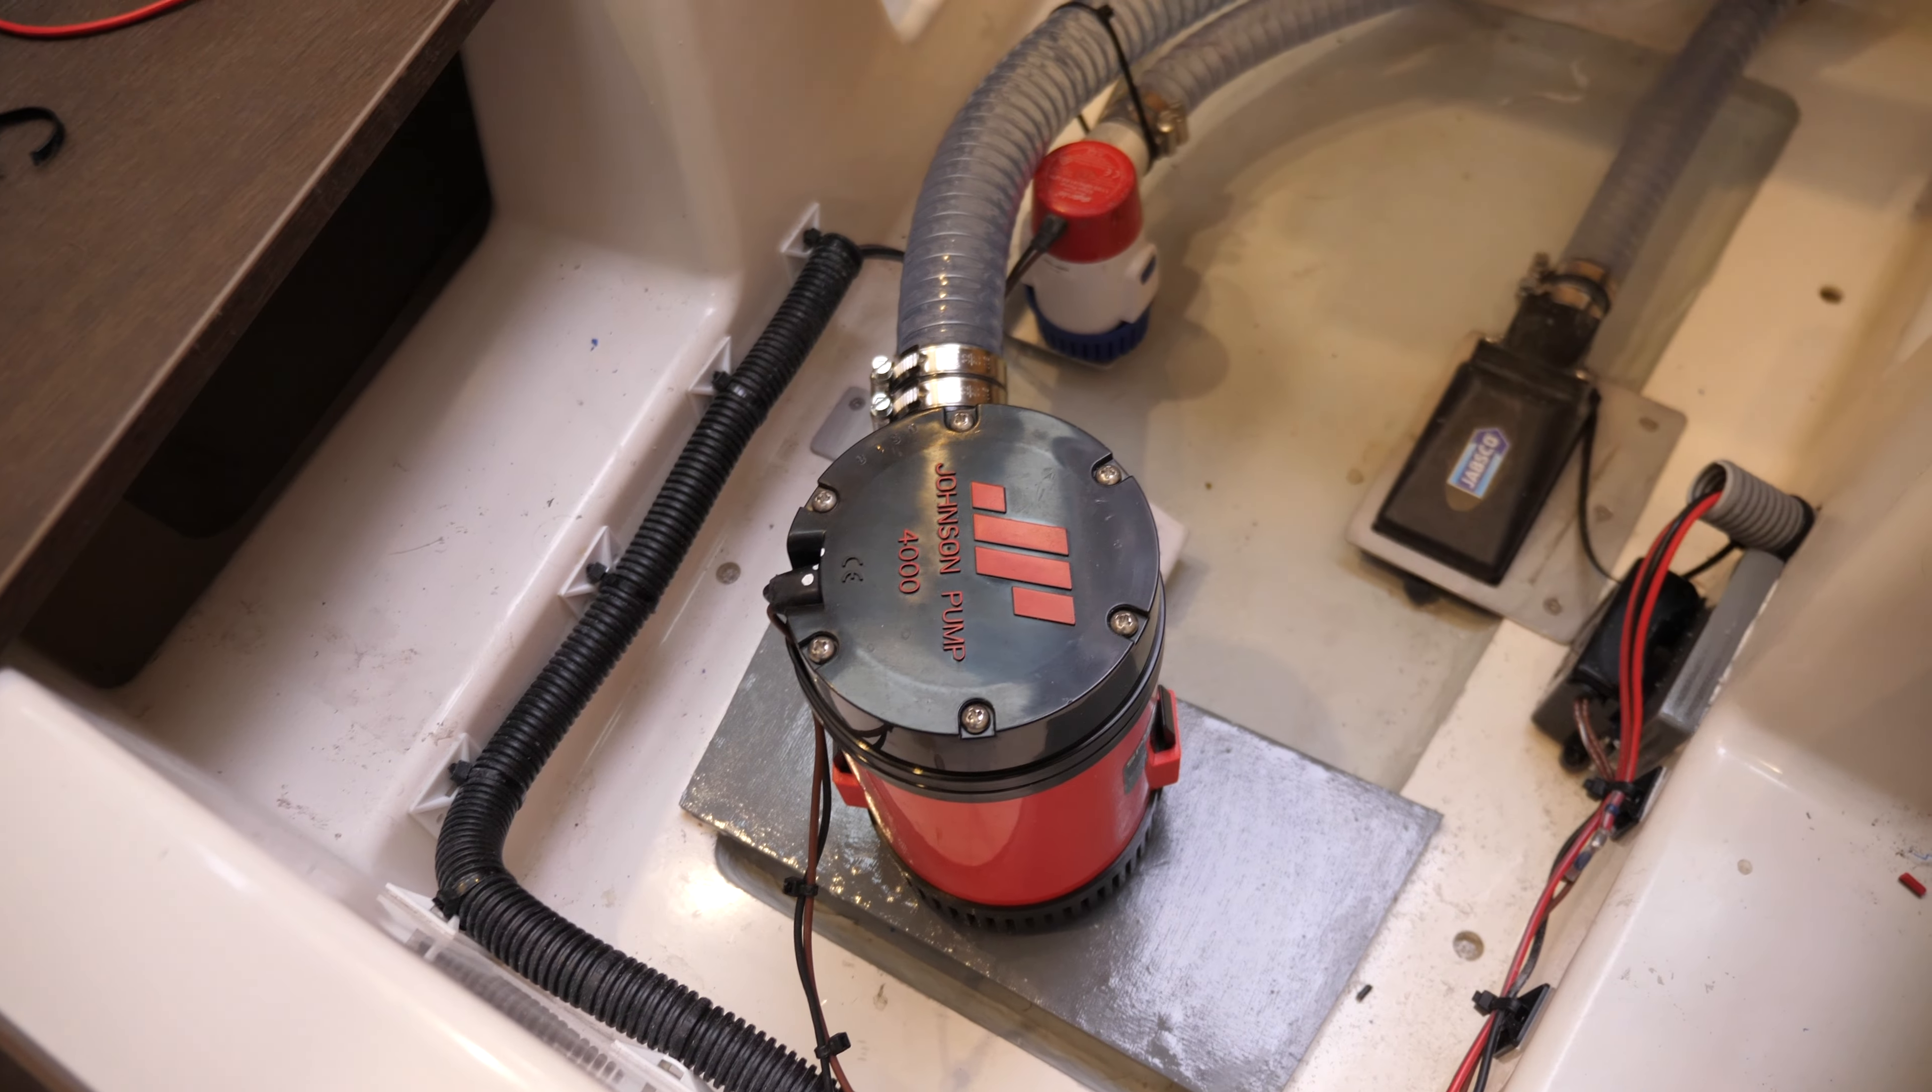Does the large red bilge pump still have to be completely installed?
No.